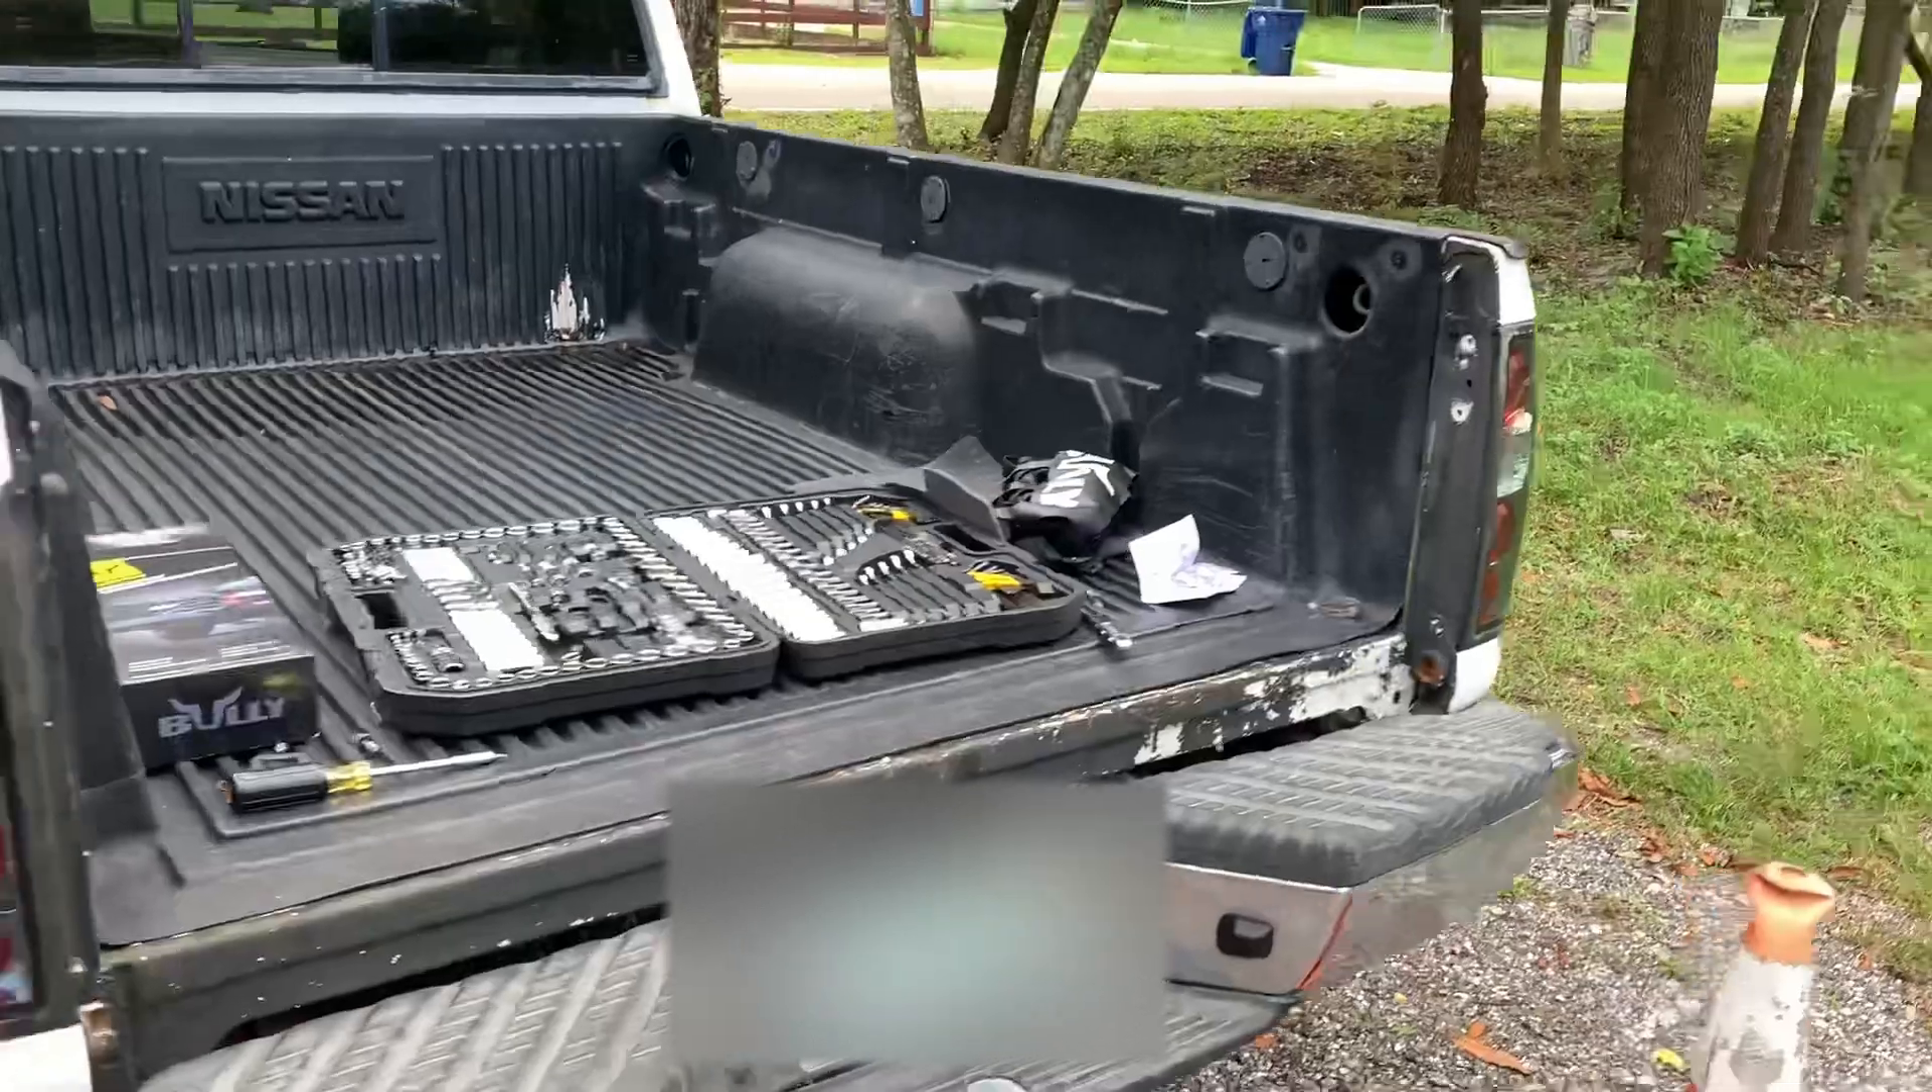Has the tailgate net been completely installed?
No.